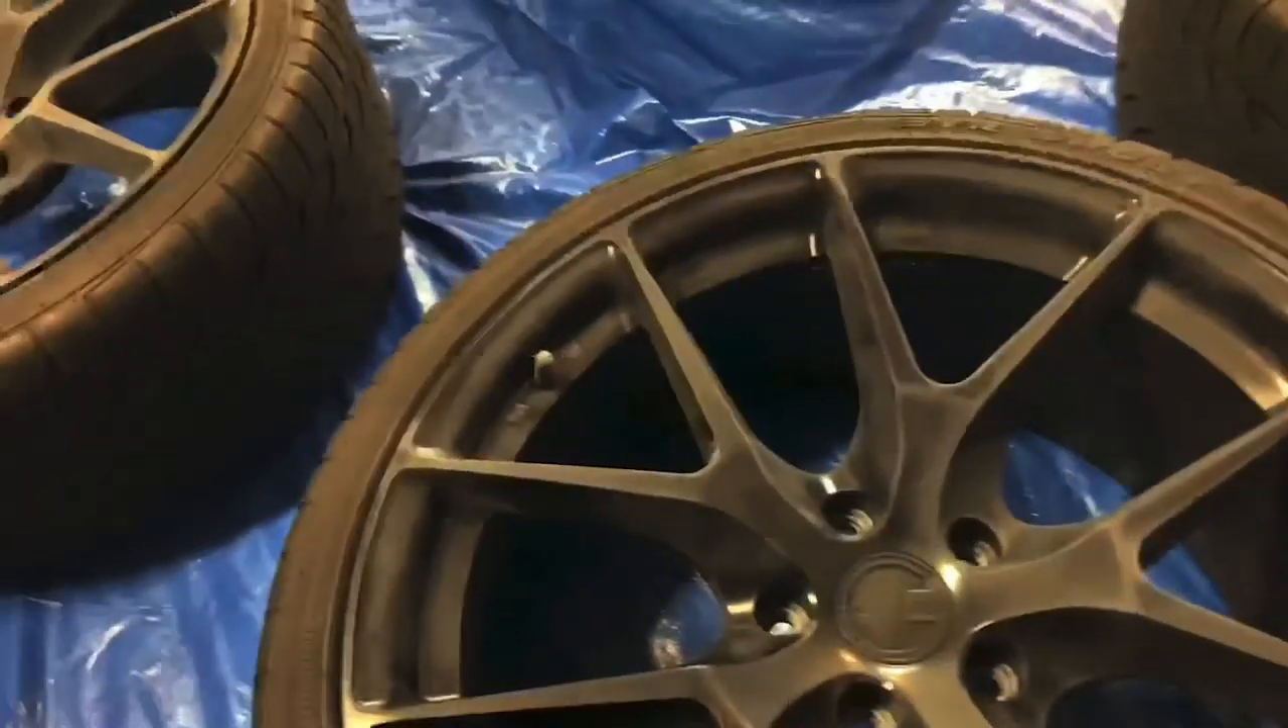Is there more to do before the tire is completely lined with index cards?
Yes.